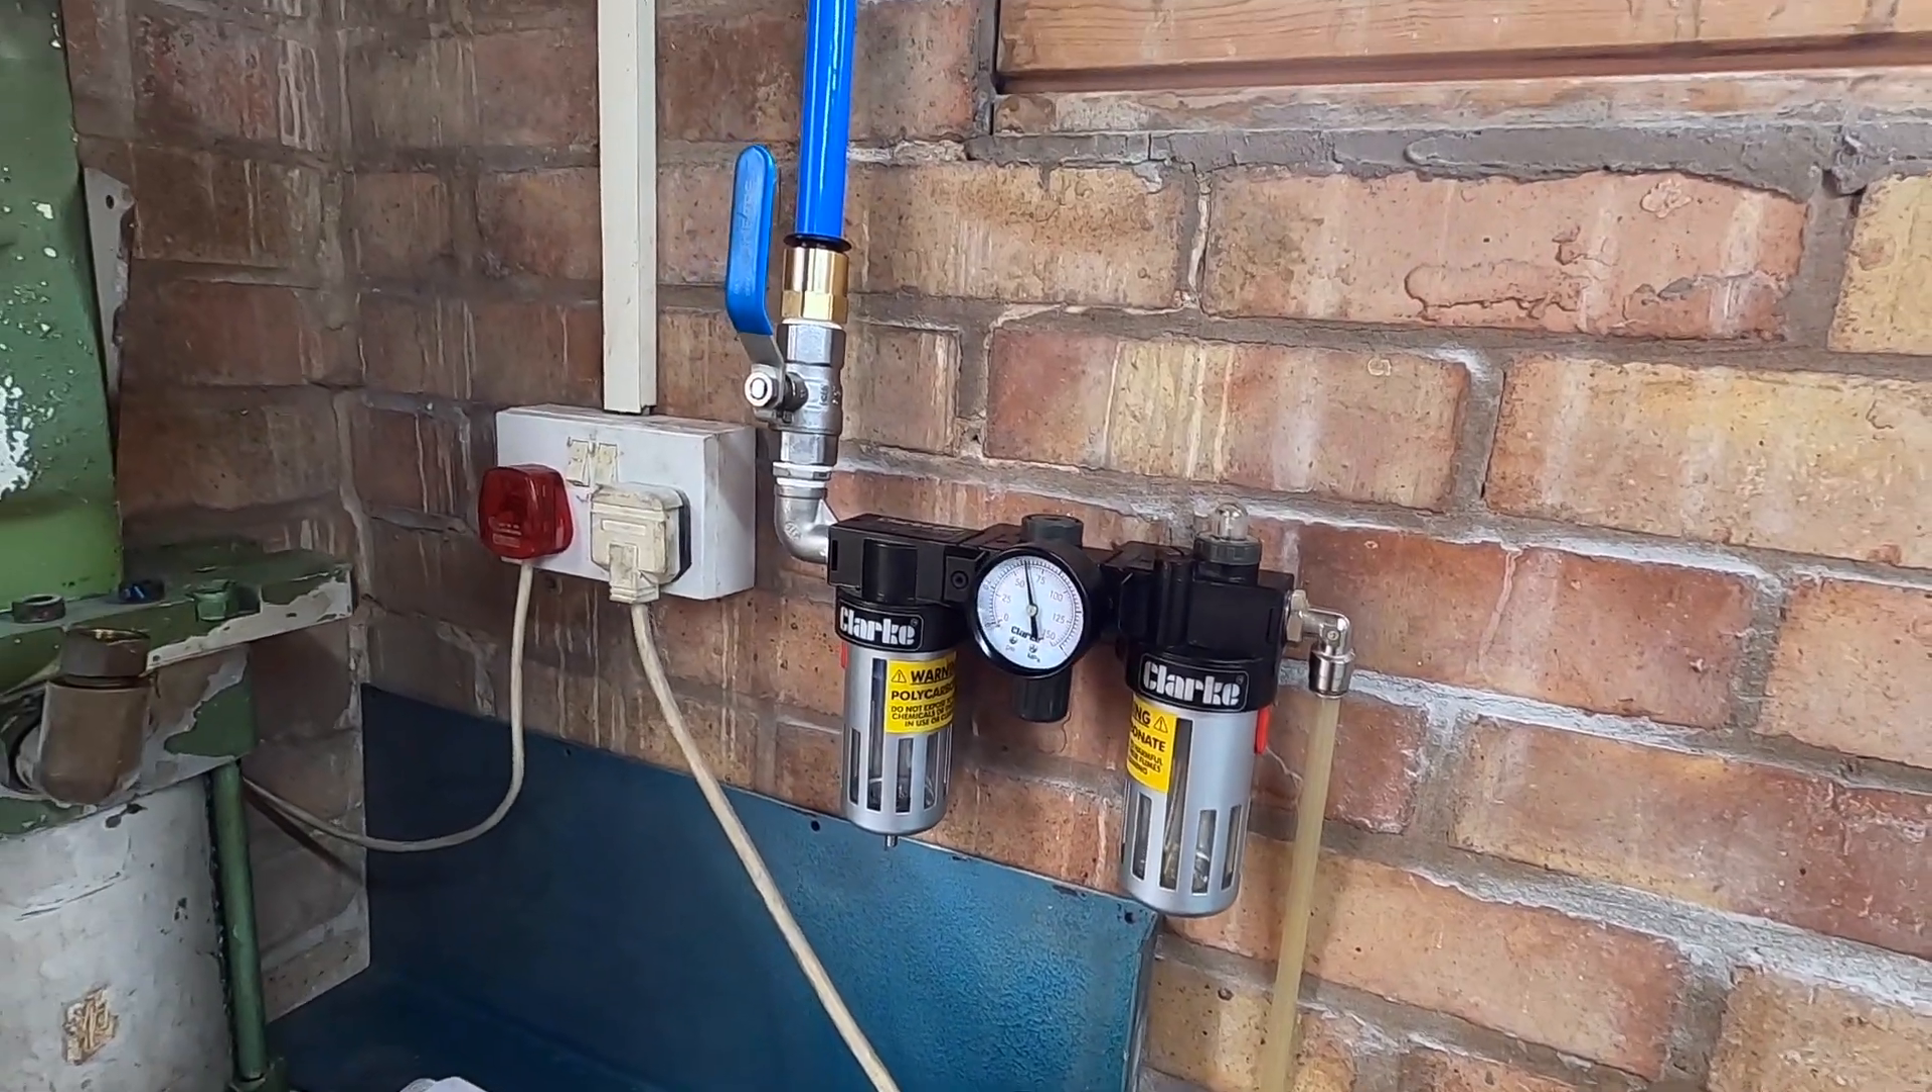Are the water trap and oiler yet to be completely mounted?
No.